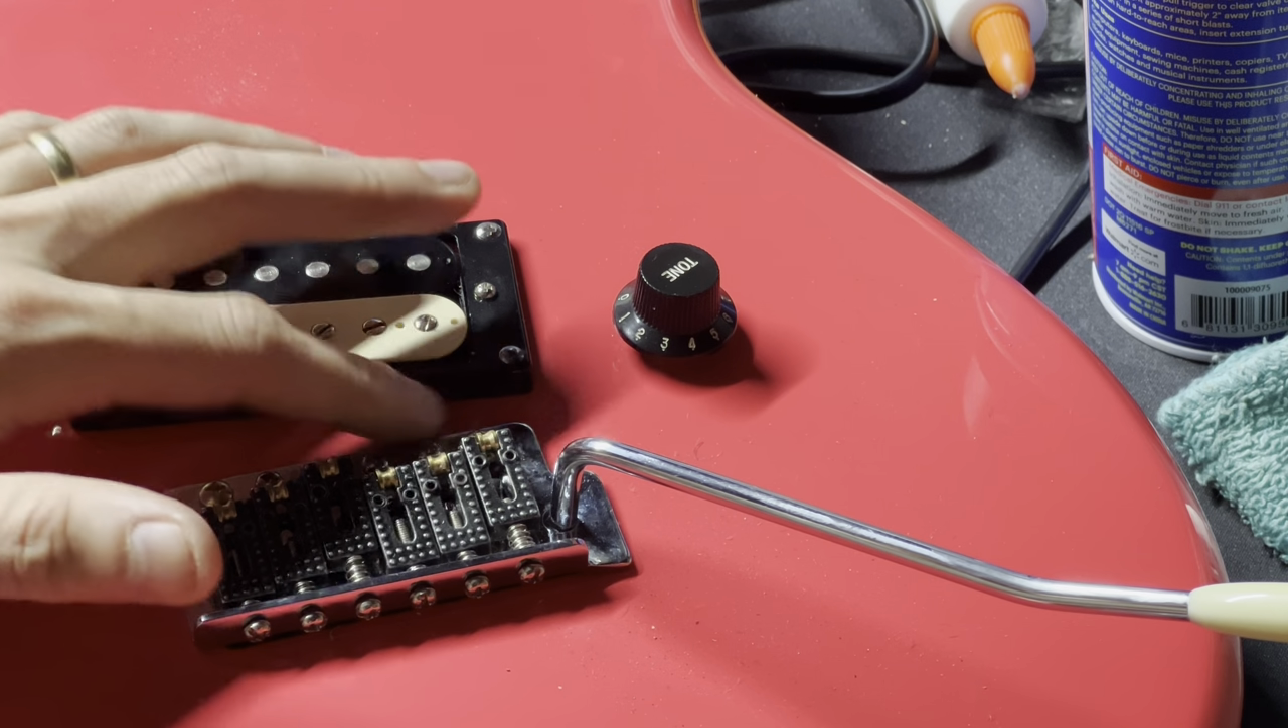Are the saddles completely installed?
Yes.